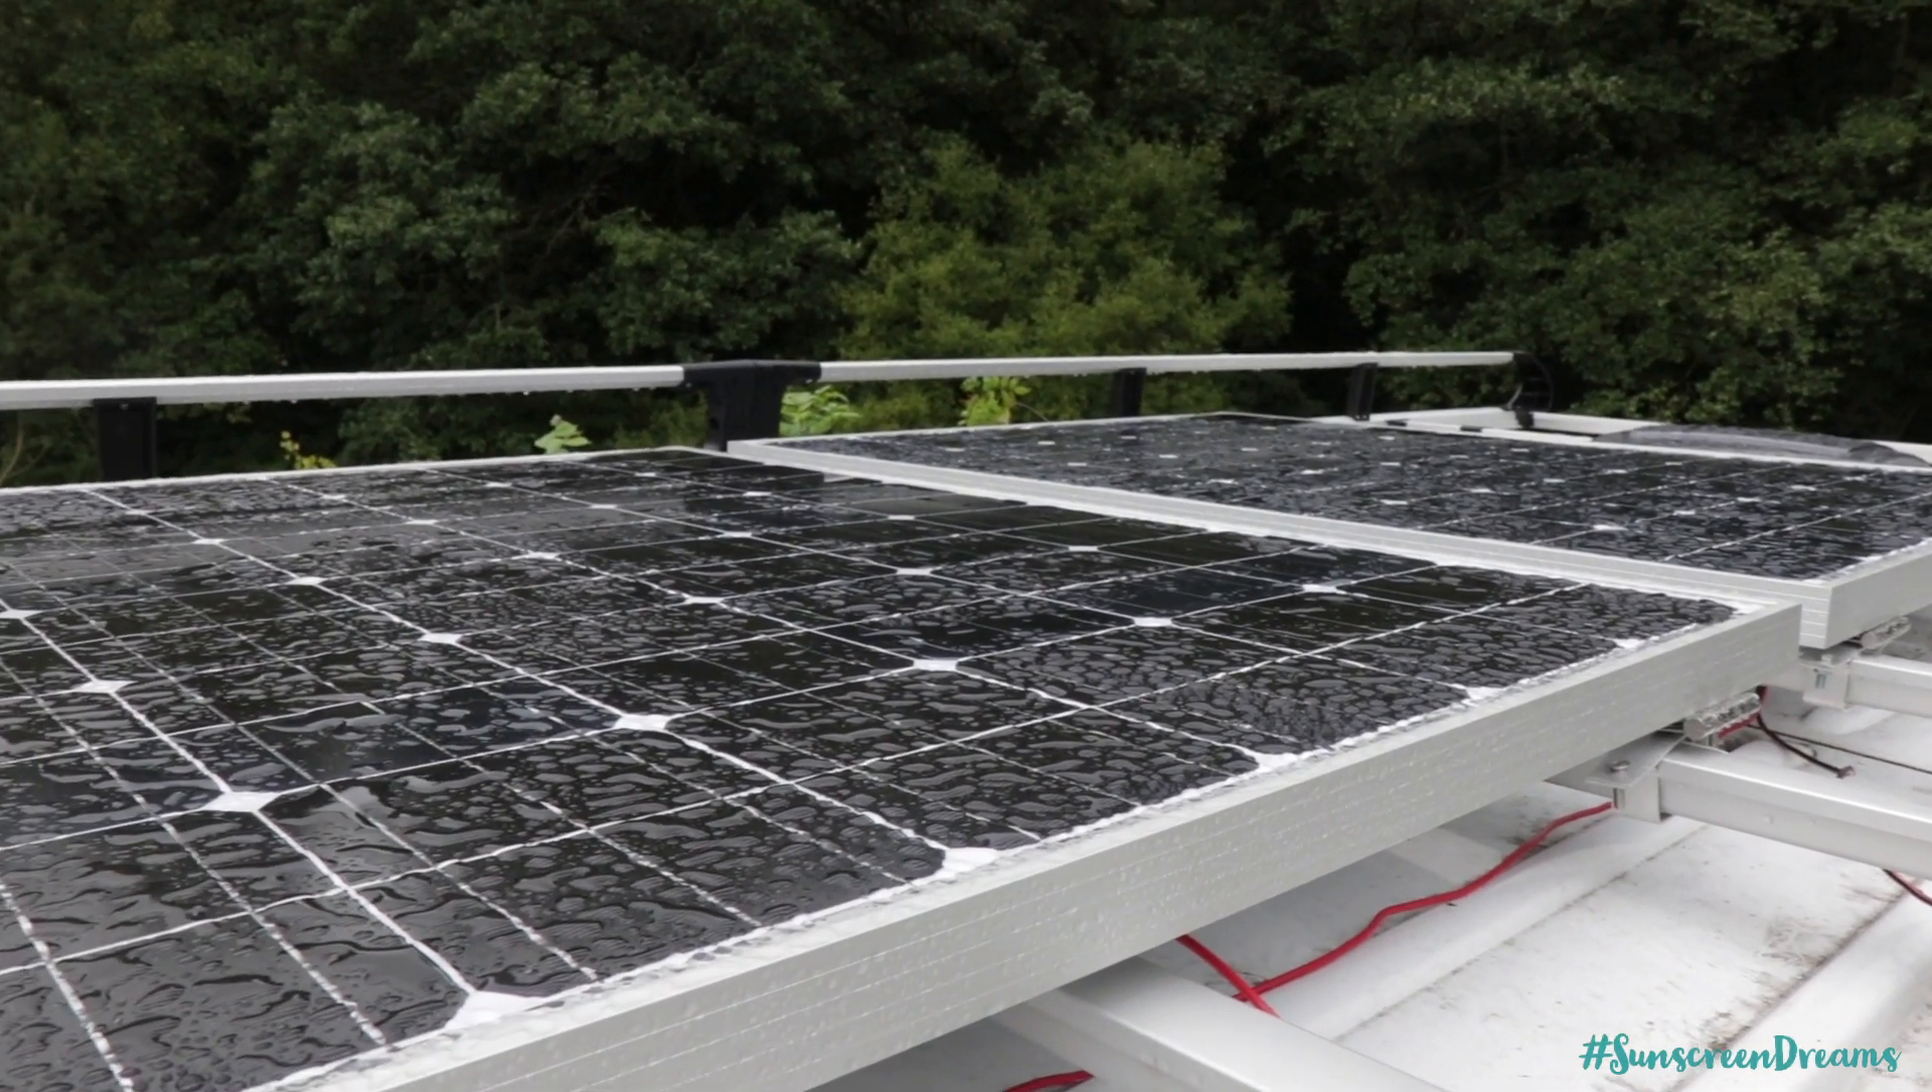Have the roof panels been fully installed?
Yes.